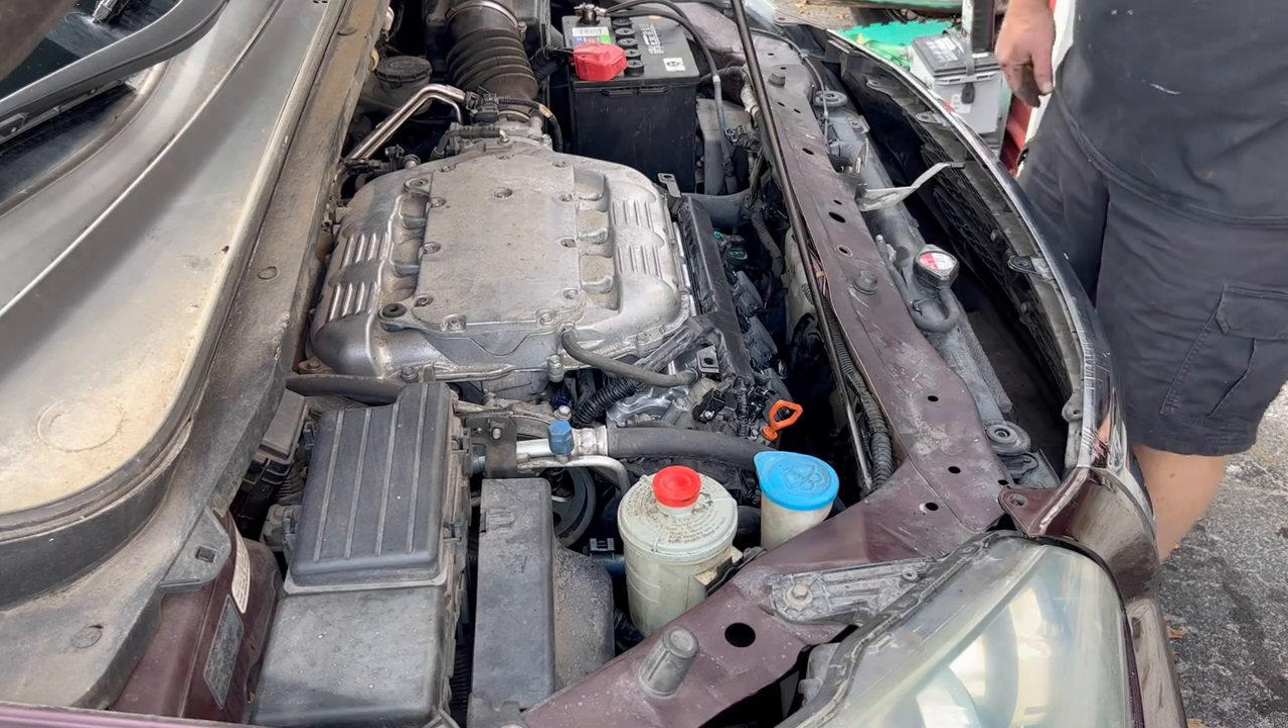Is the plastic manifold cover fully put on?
No.